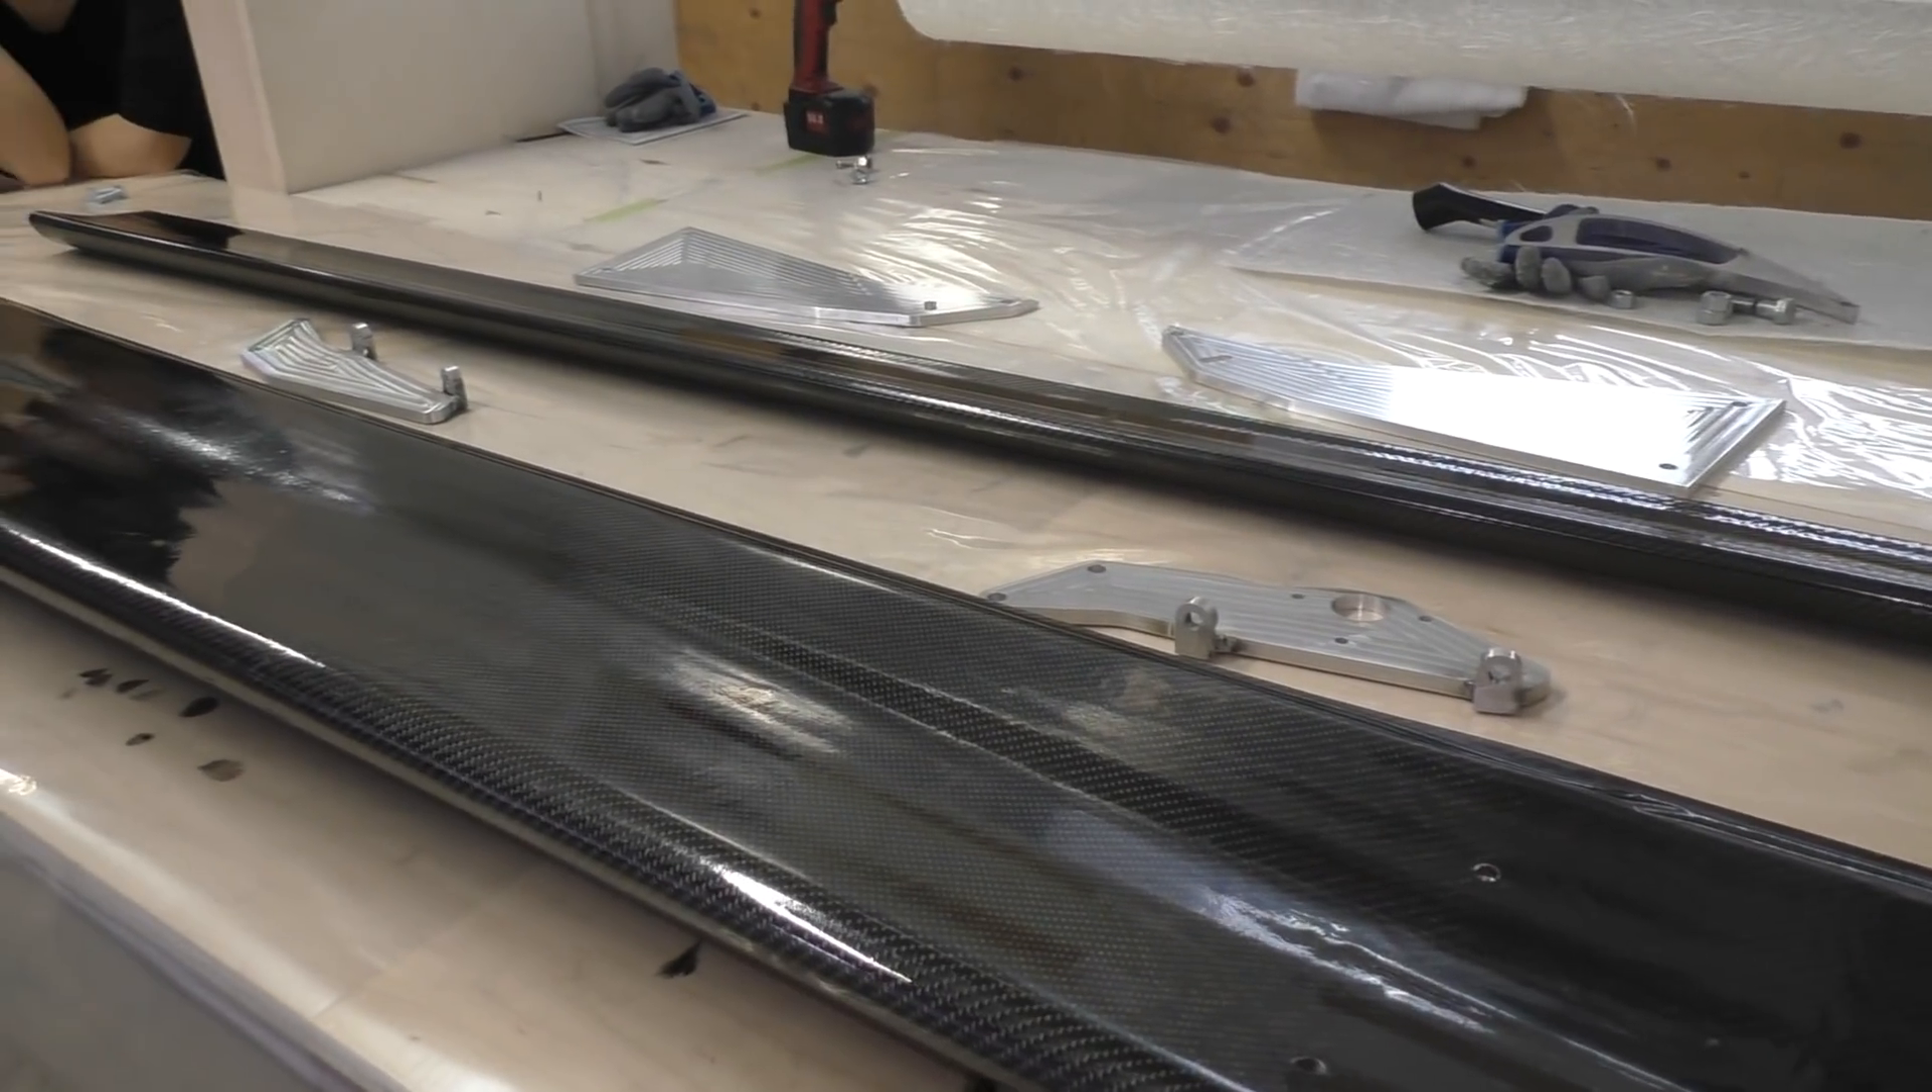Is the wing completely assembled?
No.